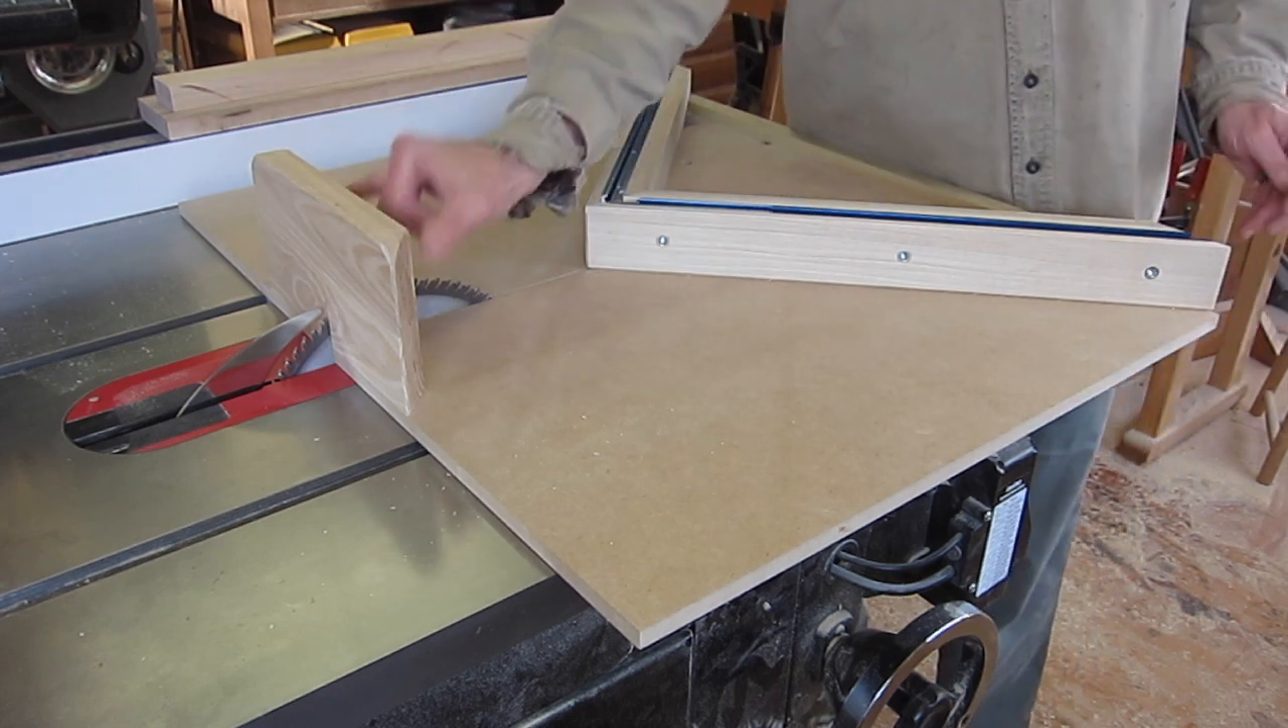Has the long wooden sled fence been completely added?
Yes.